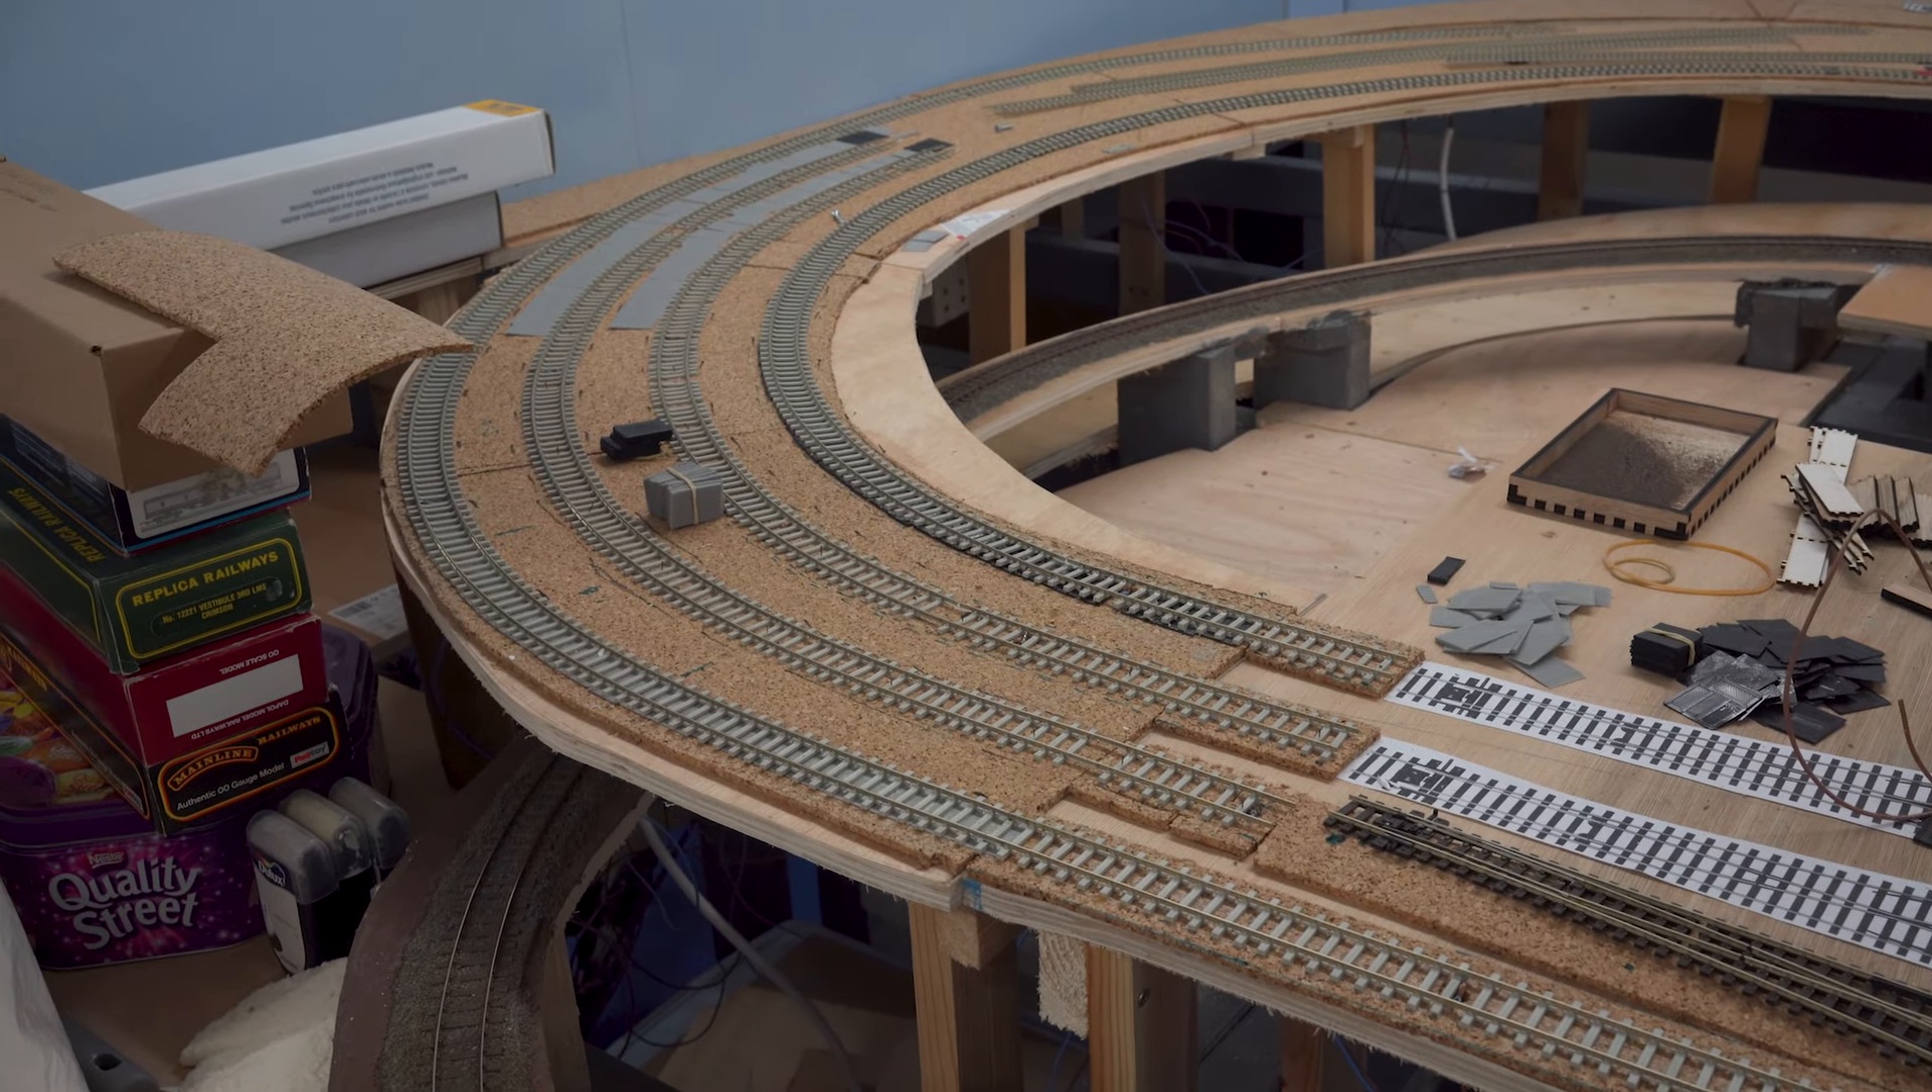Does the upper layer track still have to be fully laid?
Yes.